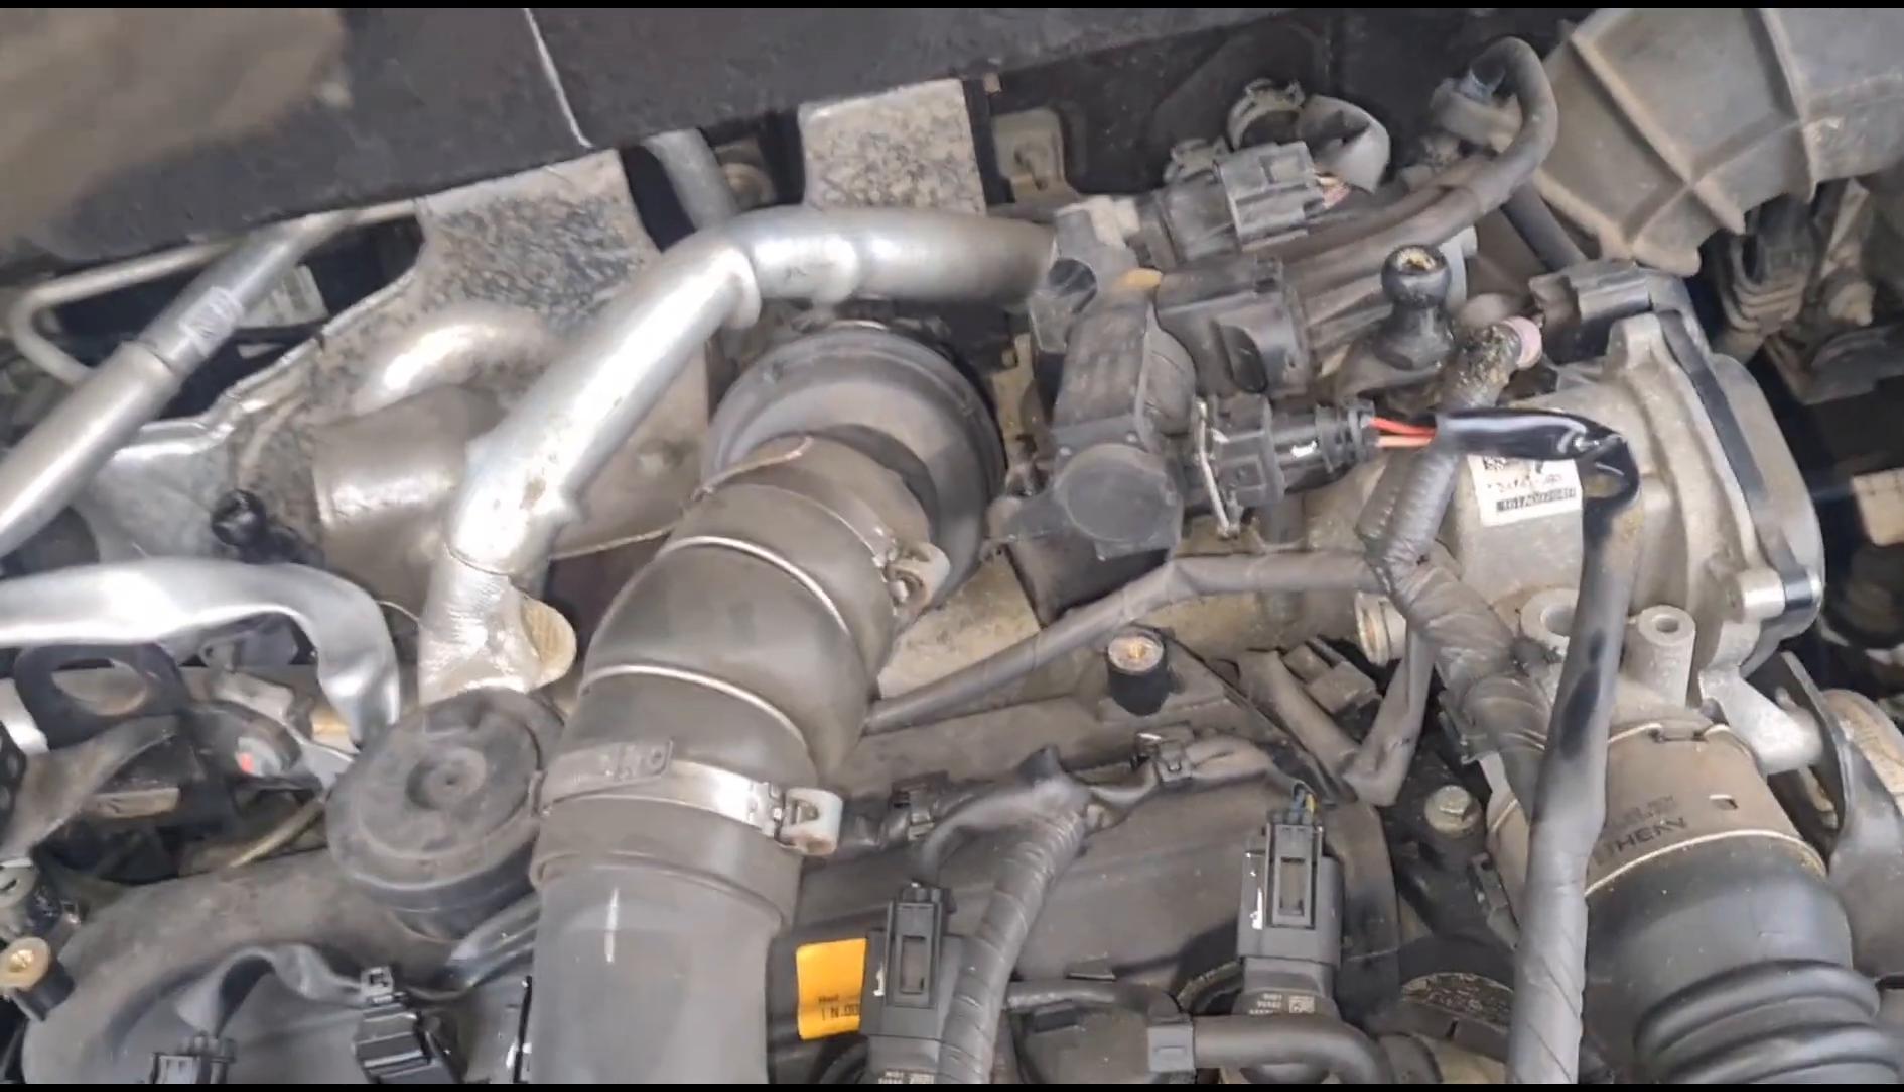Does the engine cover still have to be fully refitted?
Yes.